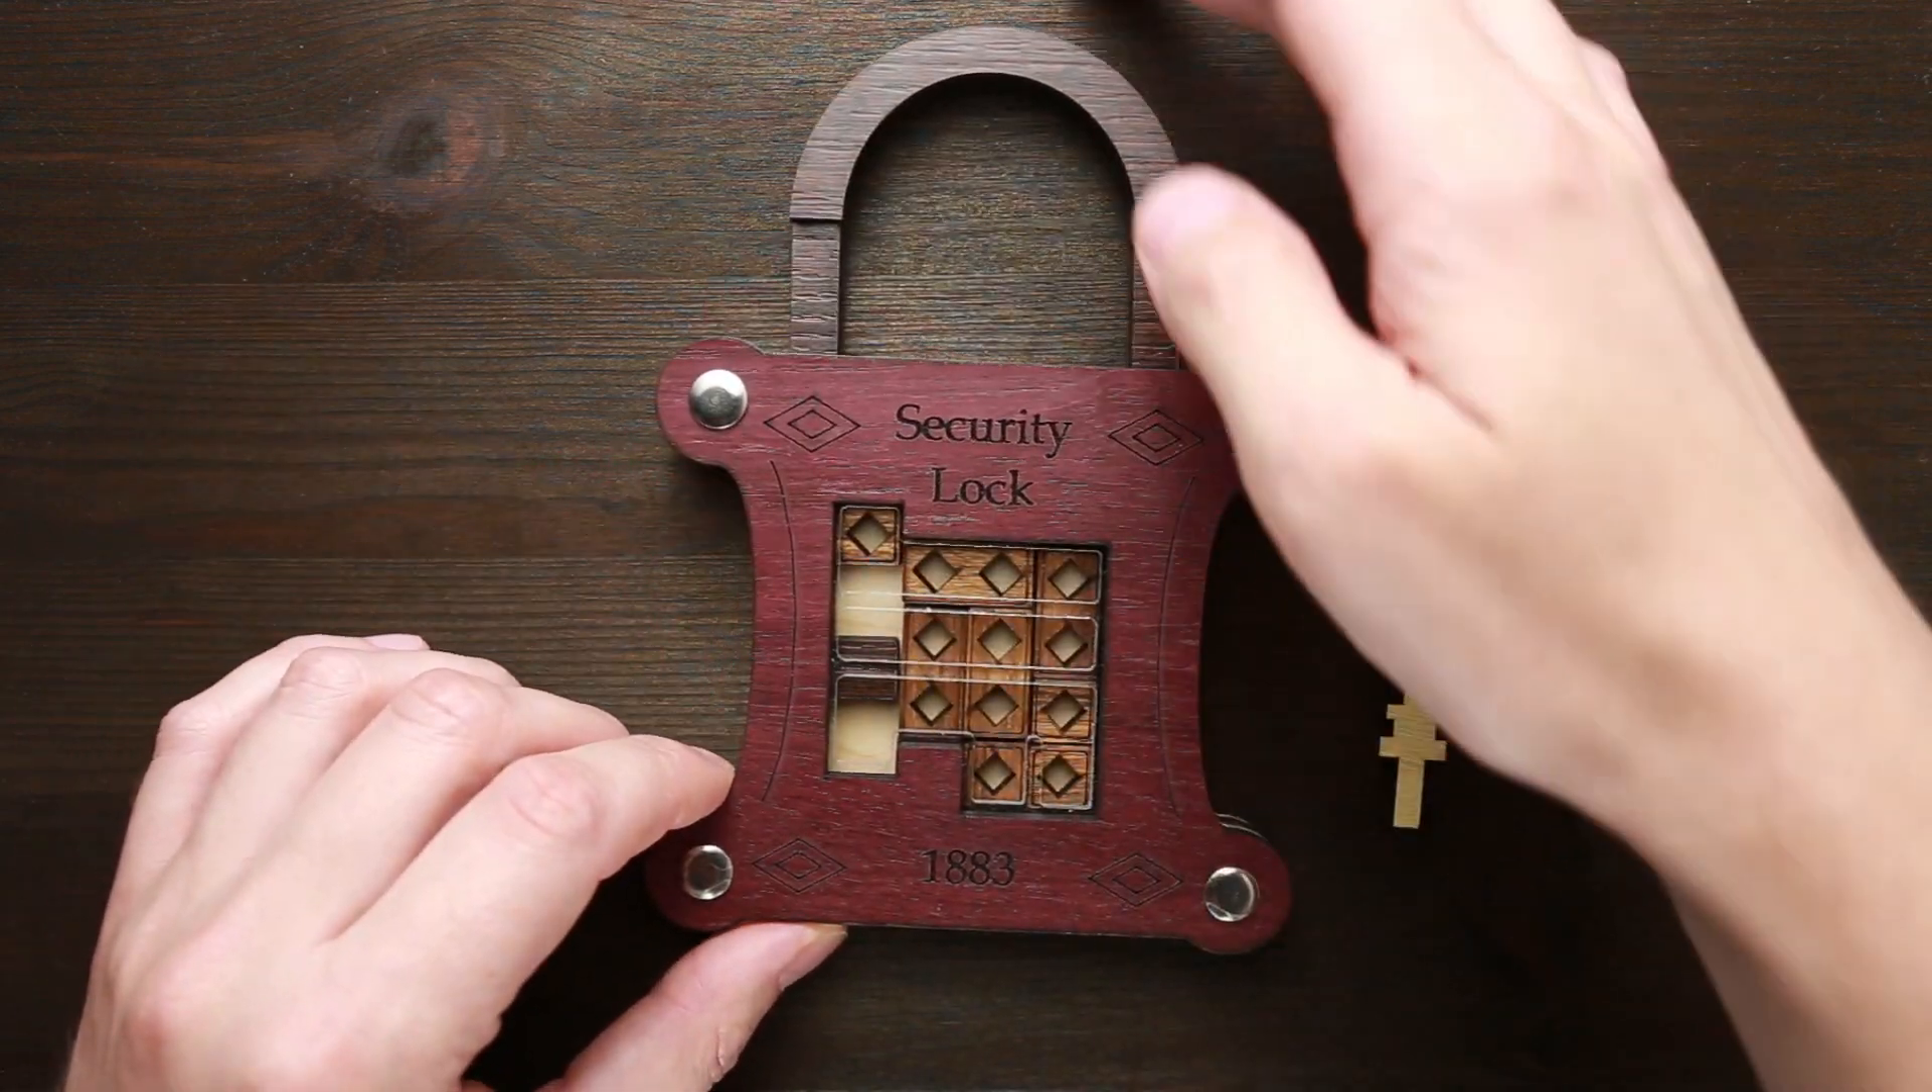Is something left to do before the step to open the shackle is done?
Yes.